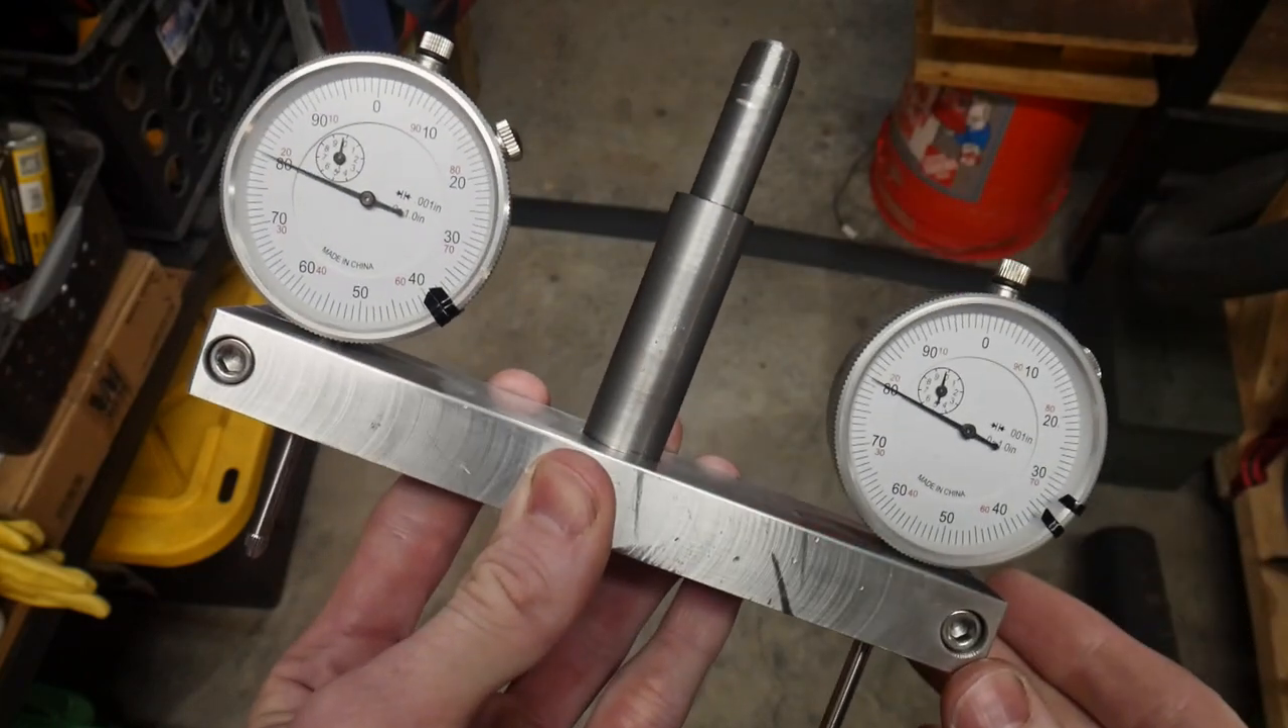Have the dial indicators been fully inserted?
Yes.